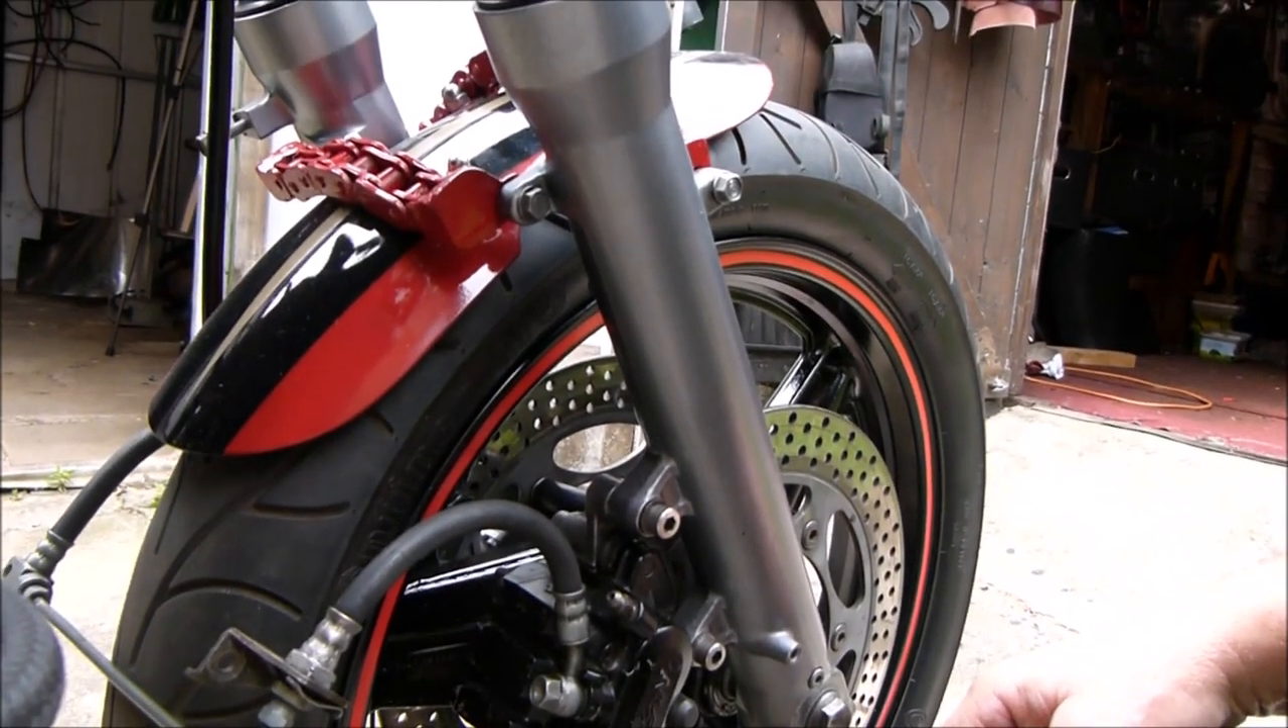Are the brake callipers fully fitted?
Yes.